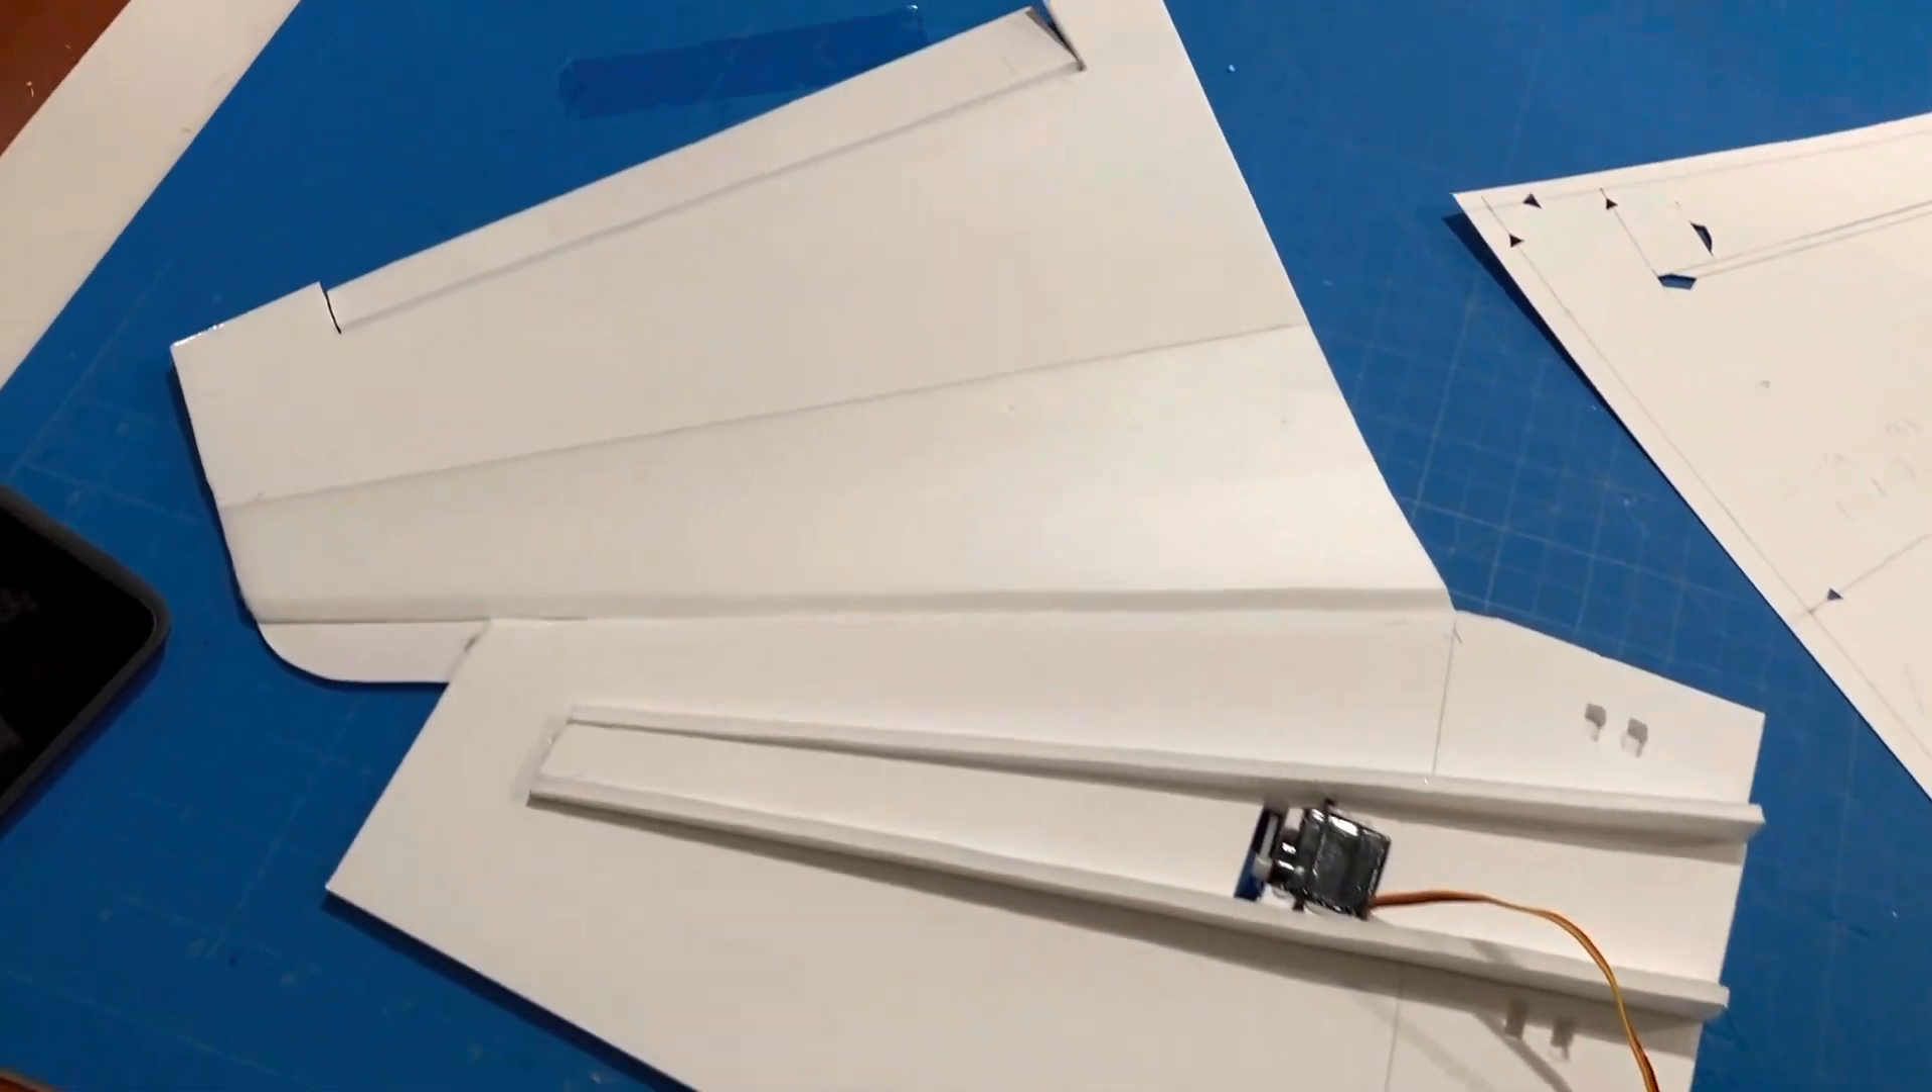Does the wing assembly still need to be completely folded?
Yes.